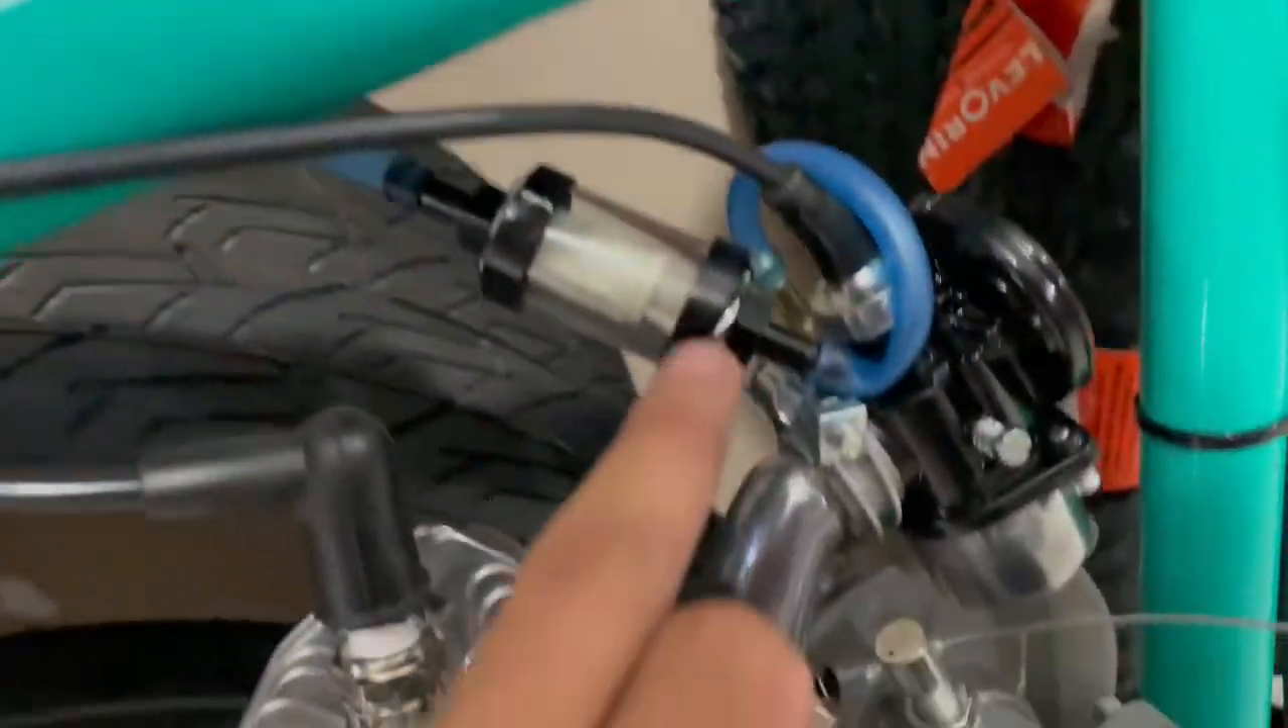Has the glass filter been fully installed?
Yes.